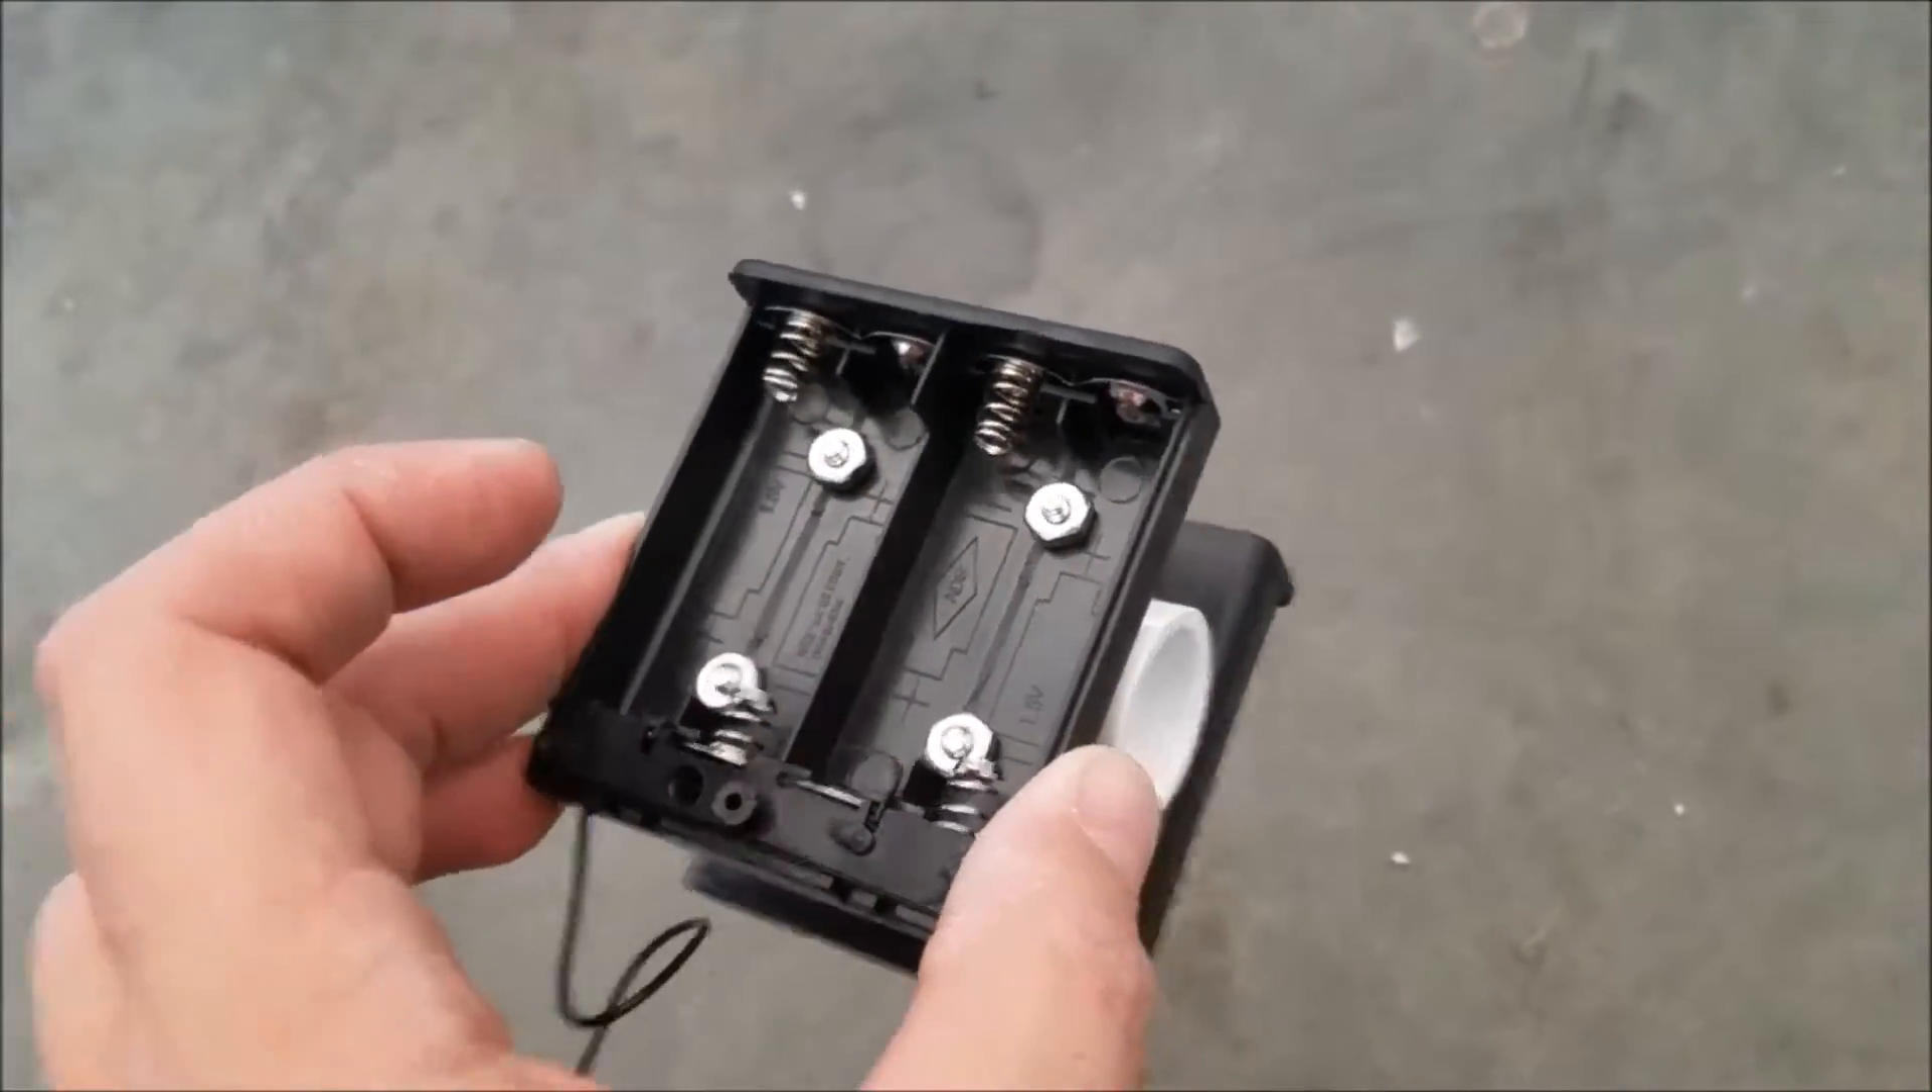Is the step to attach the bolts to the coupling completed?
Yes.